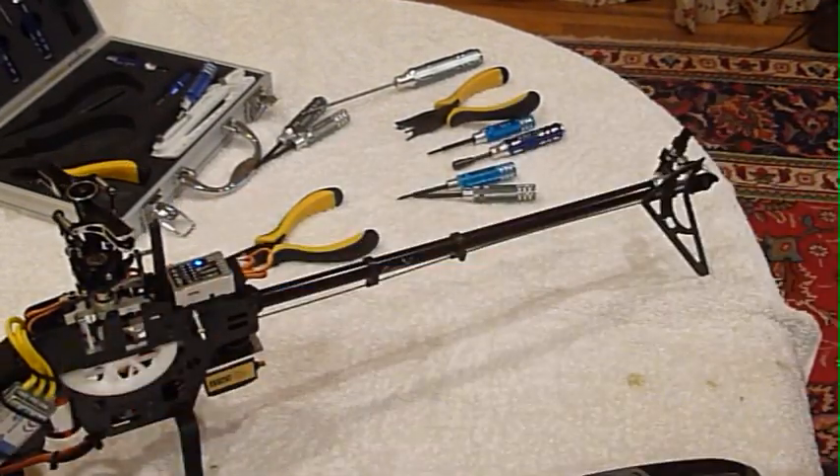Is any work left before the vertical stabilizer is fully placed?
No.